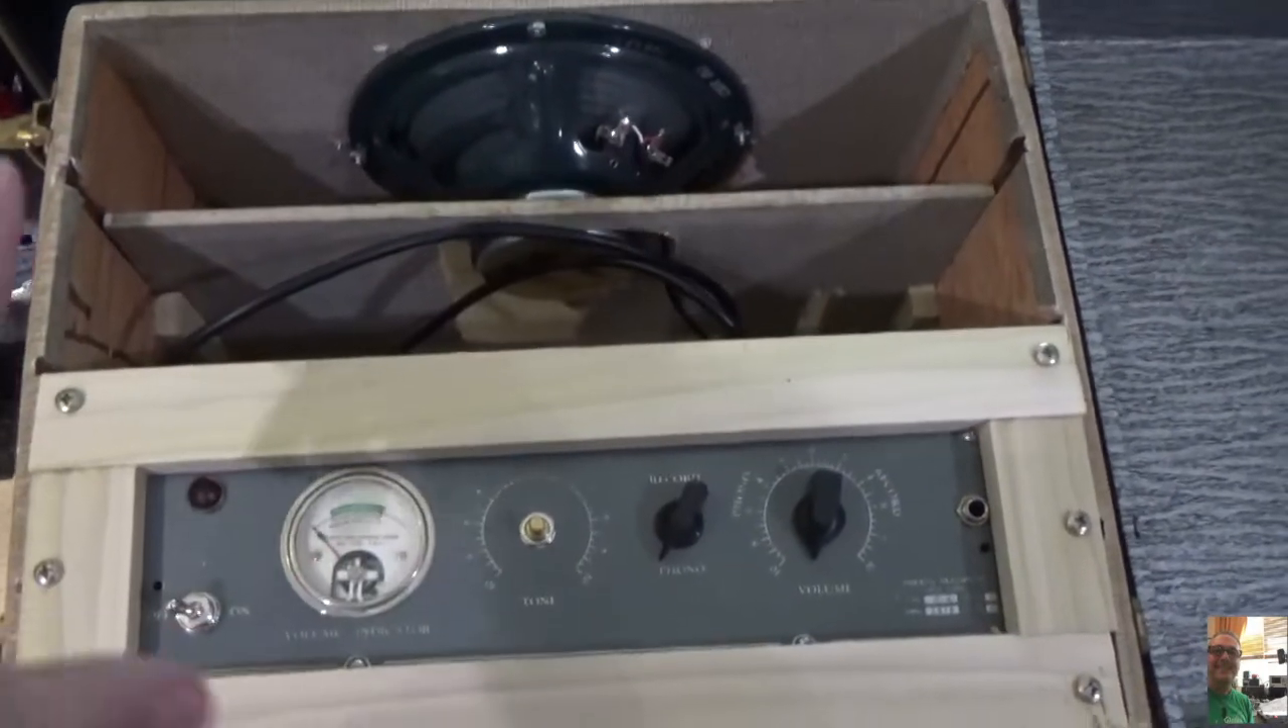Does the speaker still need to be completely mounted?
No.